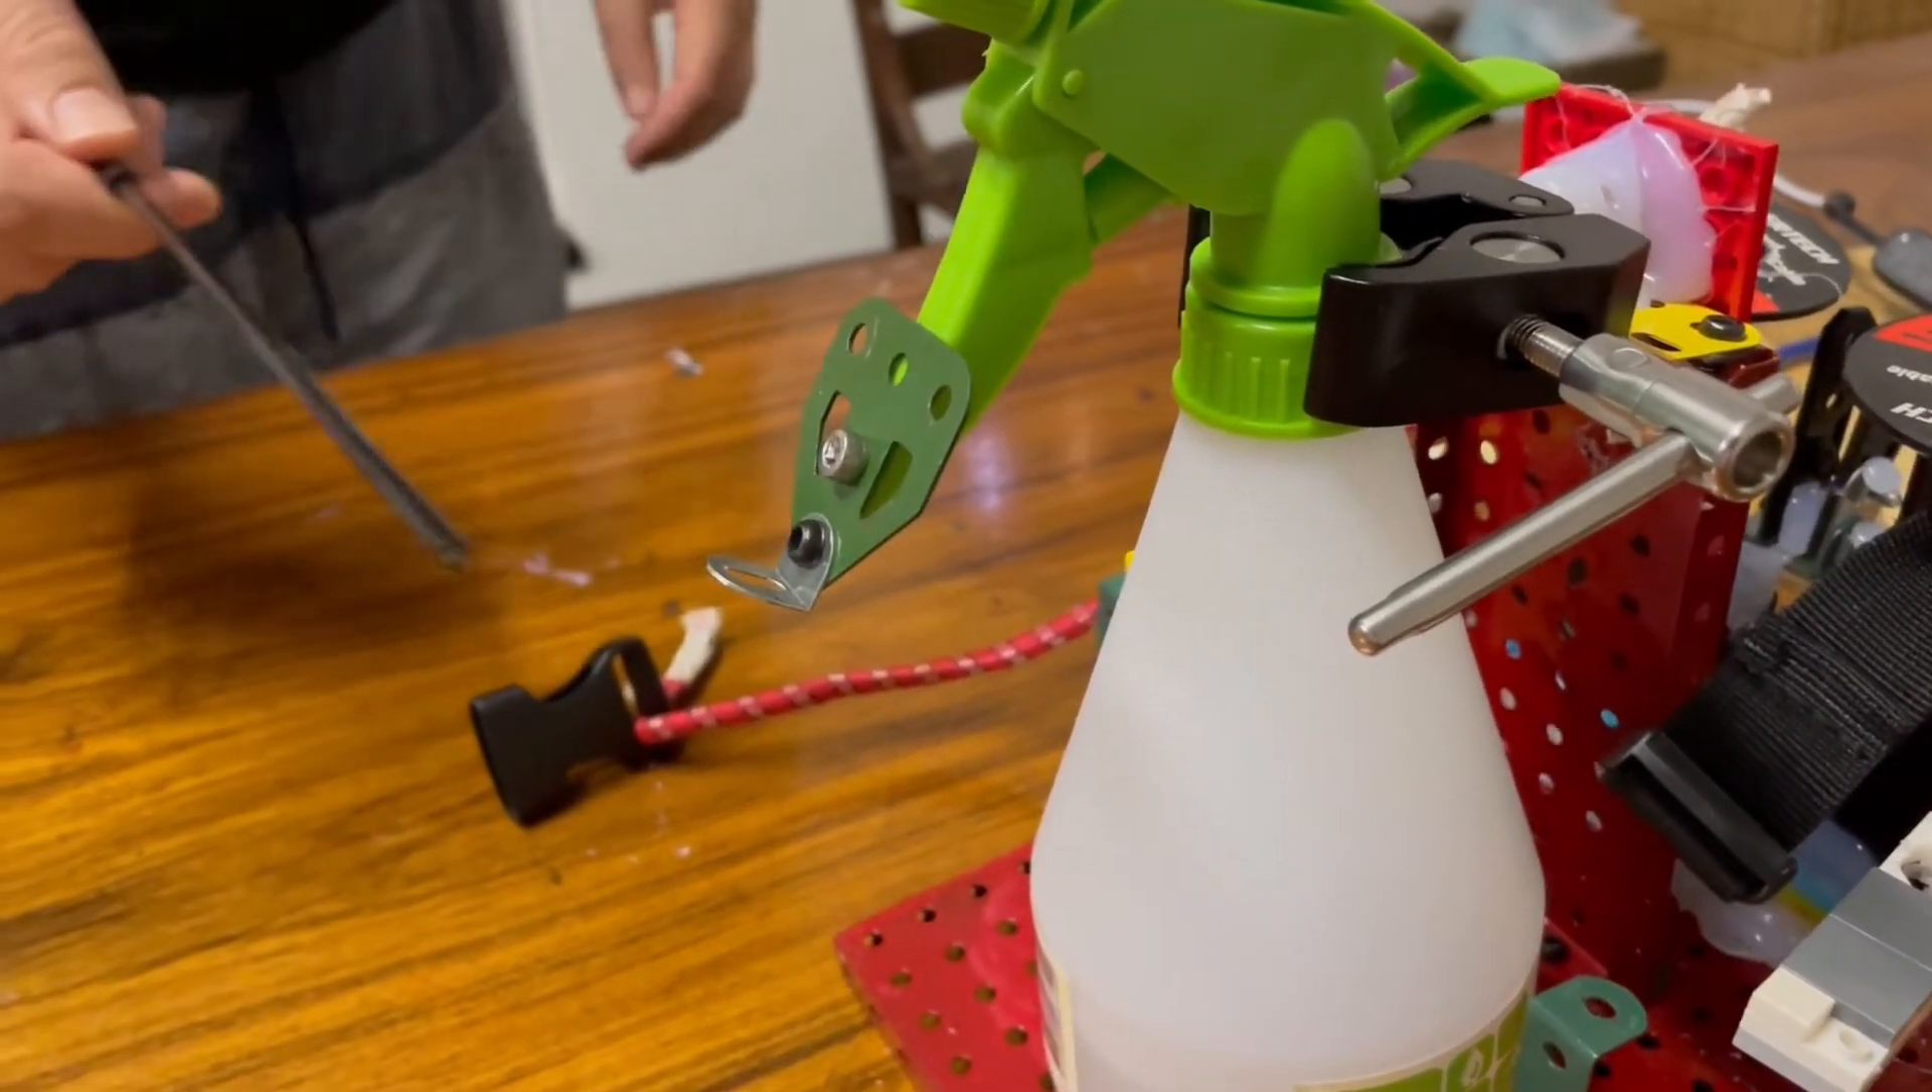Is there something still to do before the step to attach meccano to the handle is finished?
No.